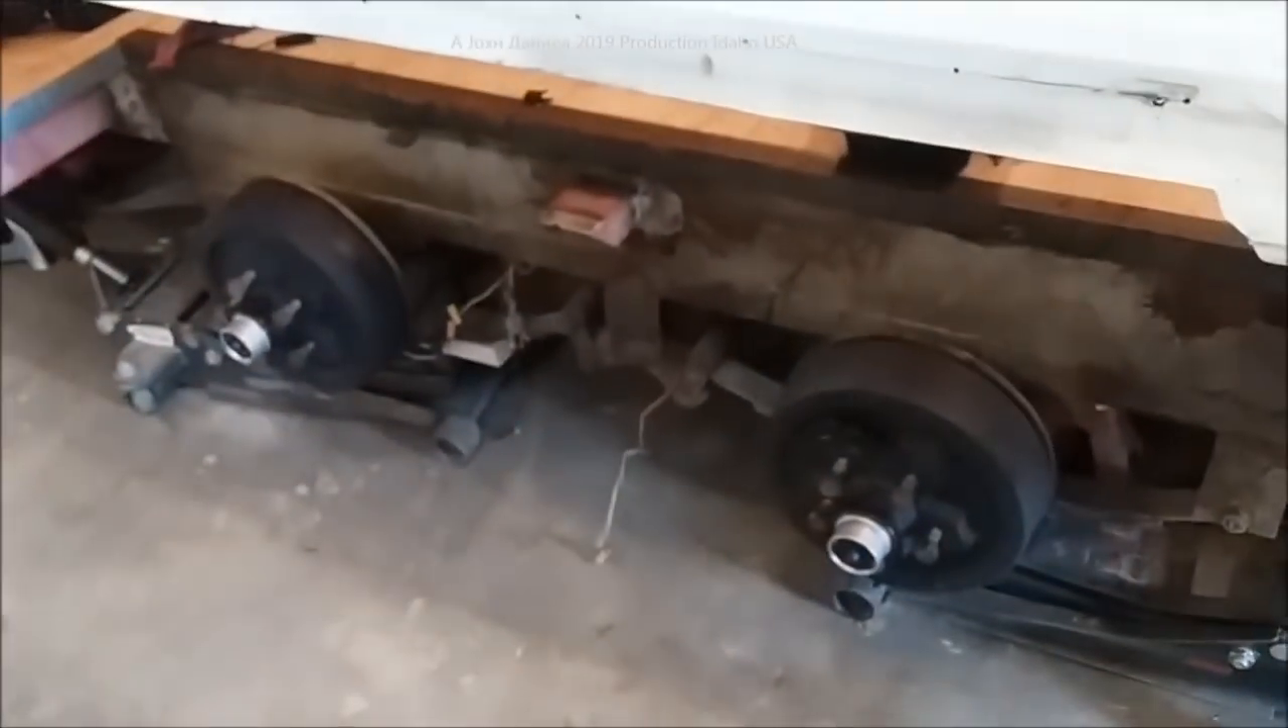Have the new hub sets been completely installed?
Yes.